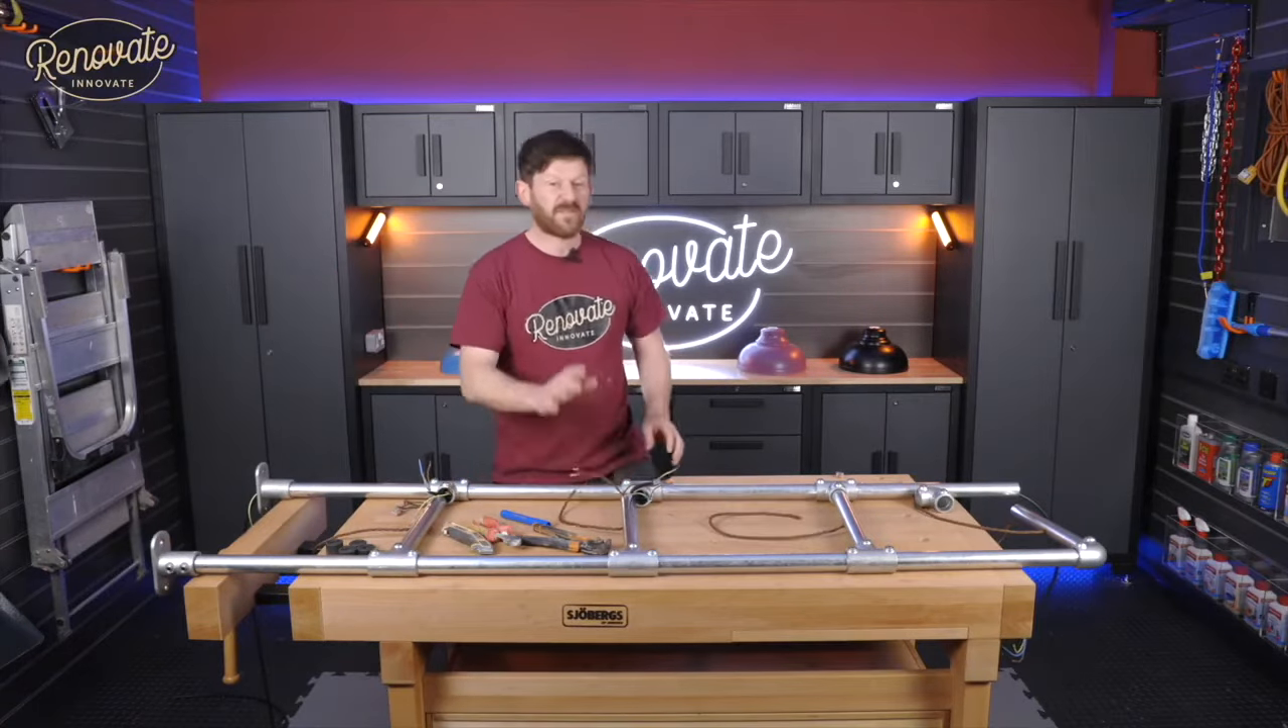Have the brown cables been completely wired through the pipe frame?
No.